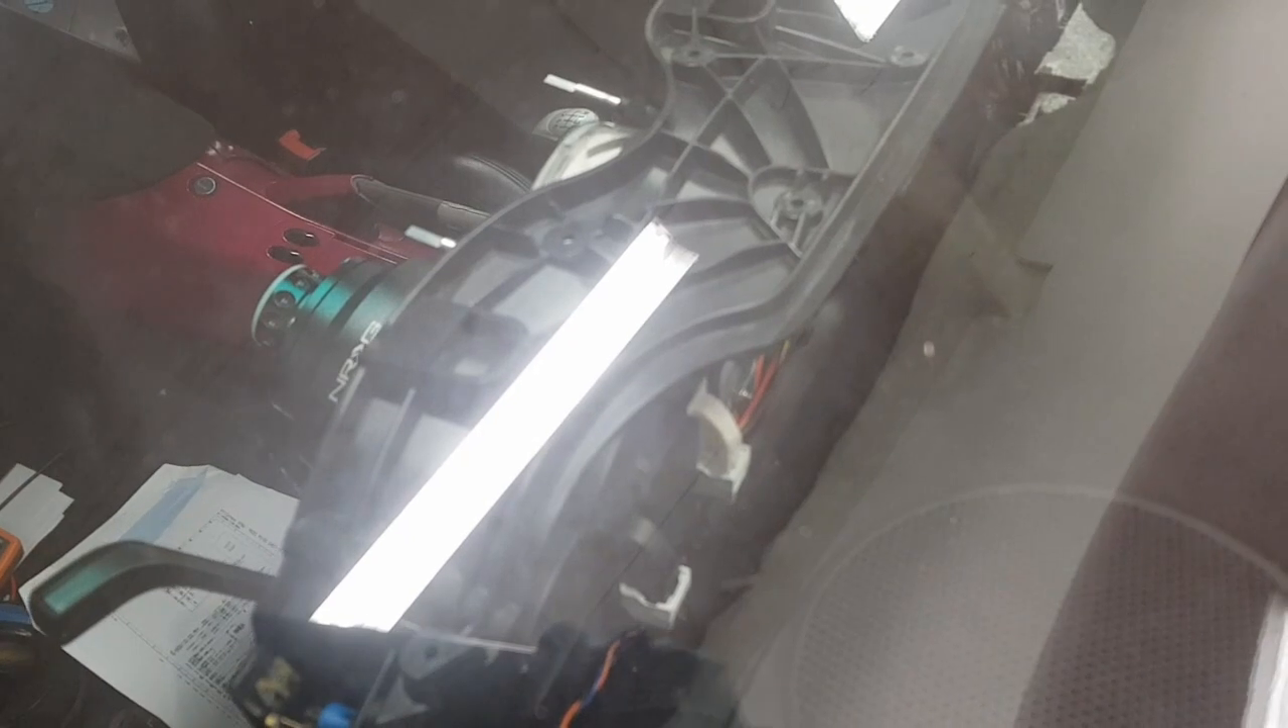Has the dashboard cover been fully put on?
No.